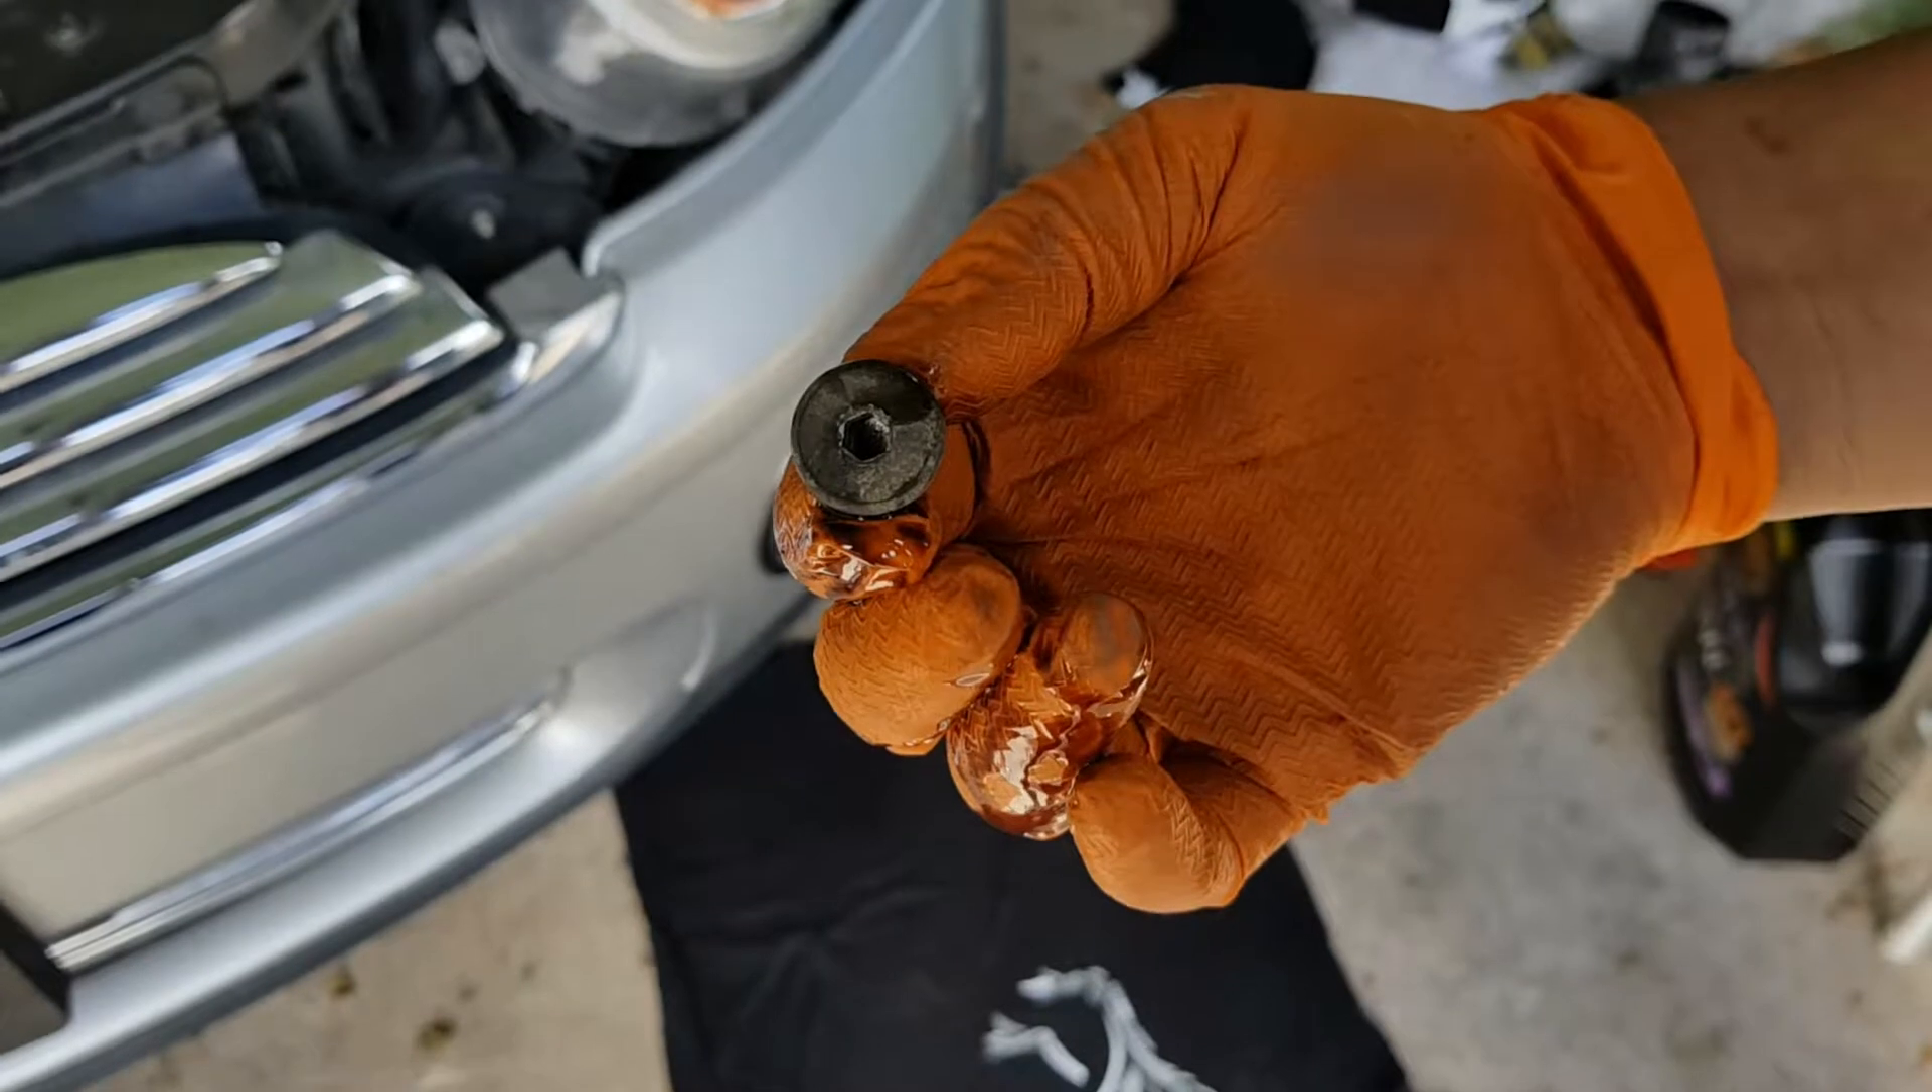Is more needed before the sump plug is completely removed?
No.